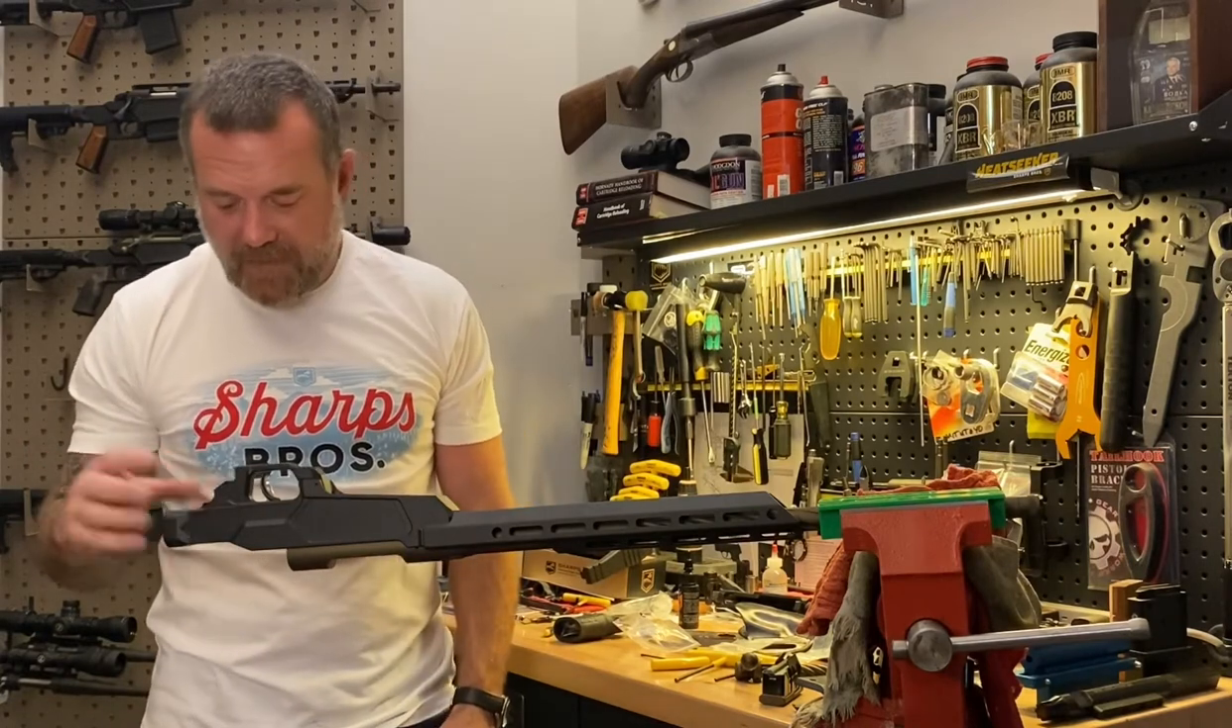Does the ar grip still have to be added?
Yes.